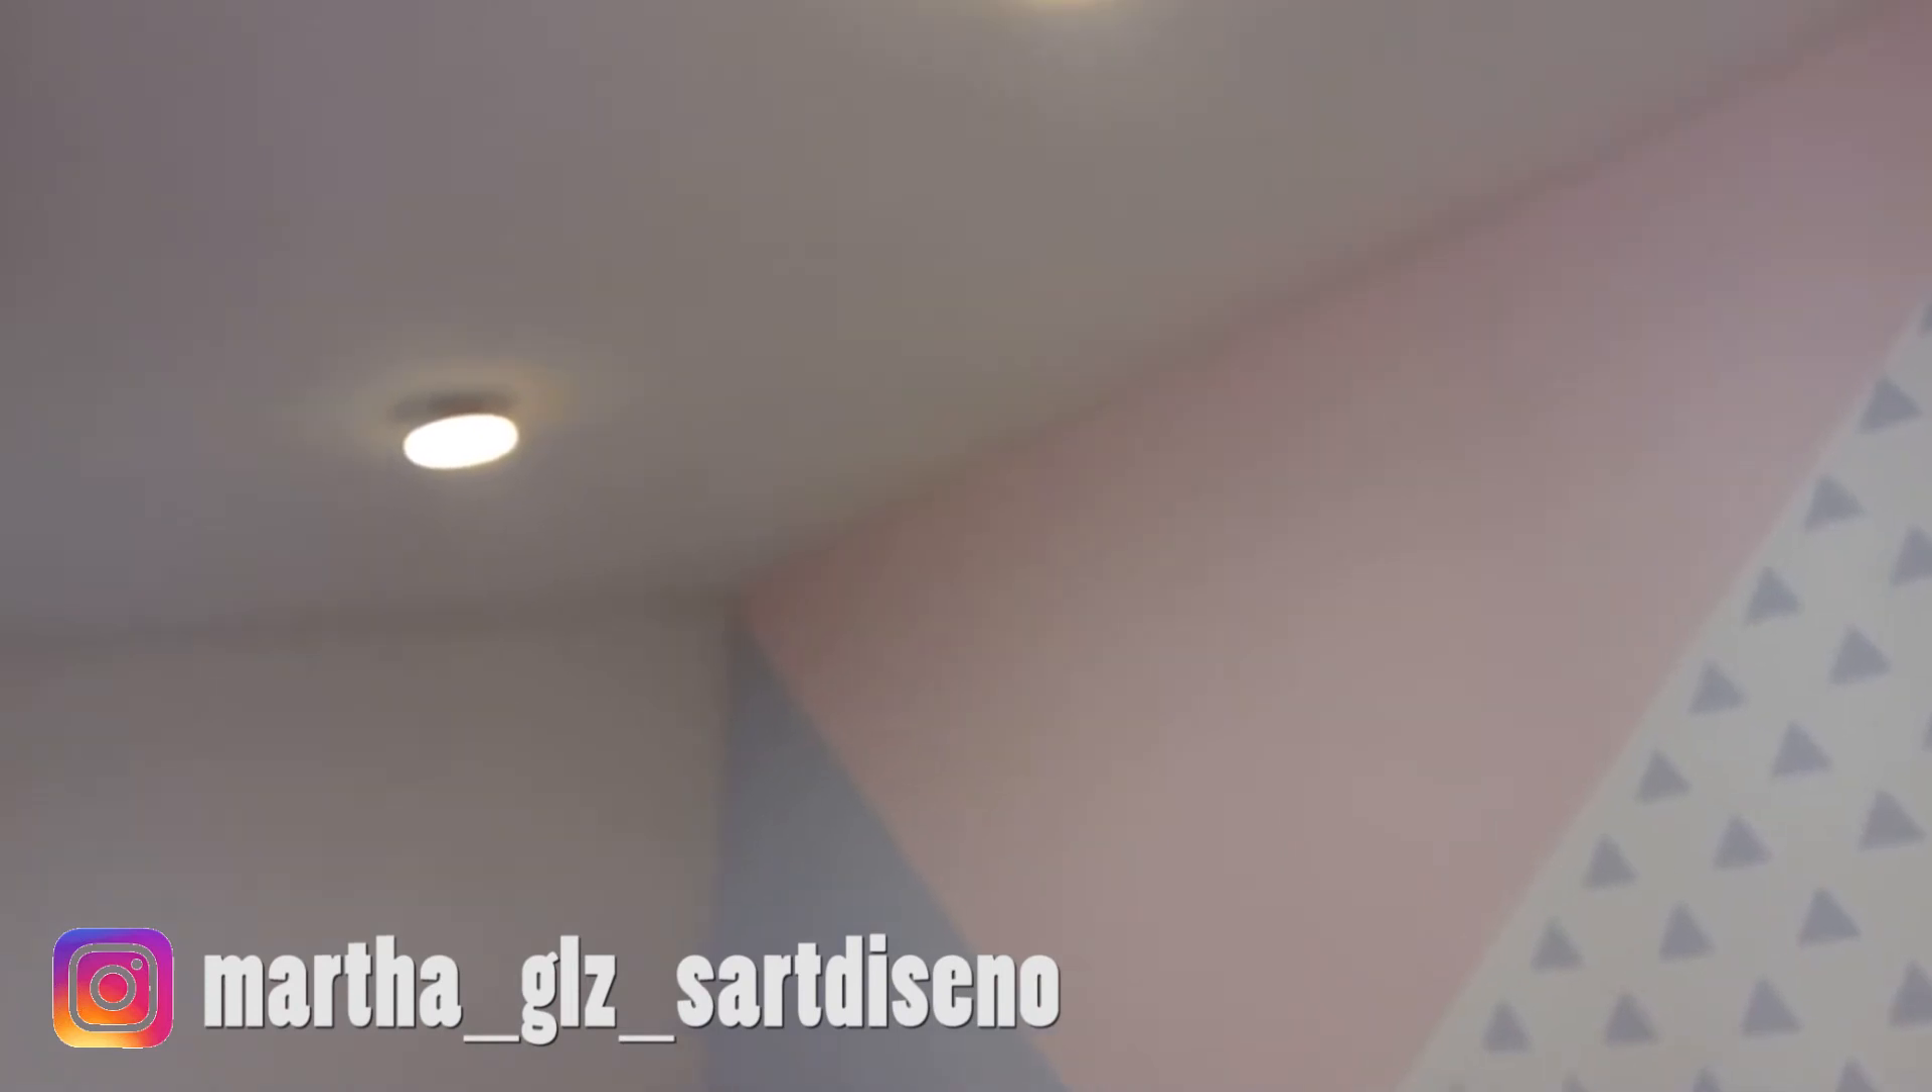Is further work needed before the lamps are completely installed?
No.